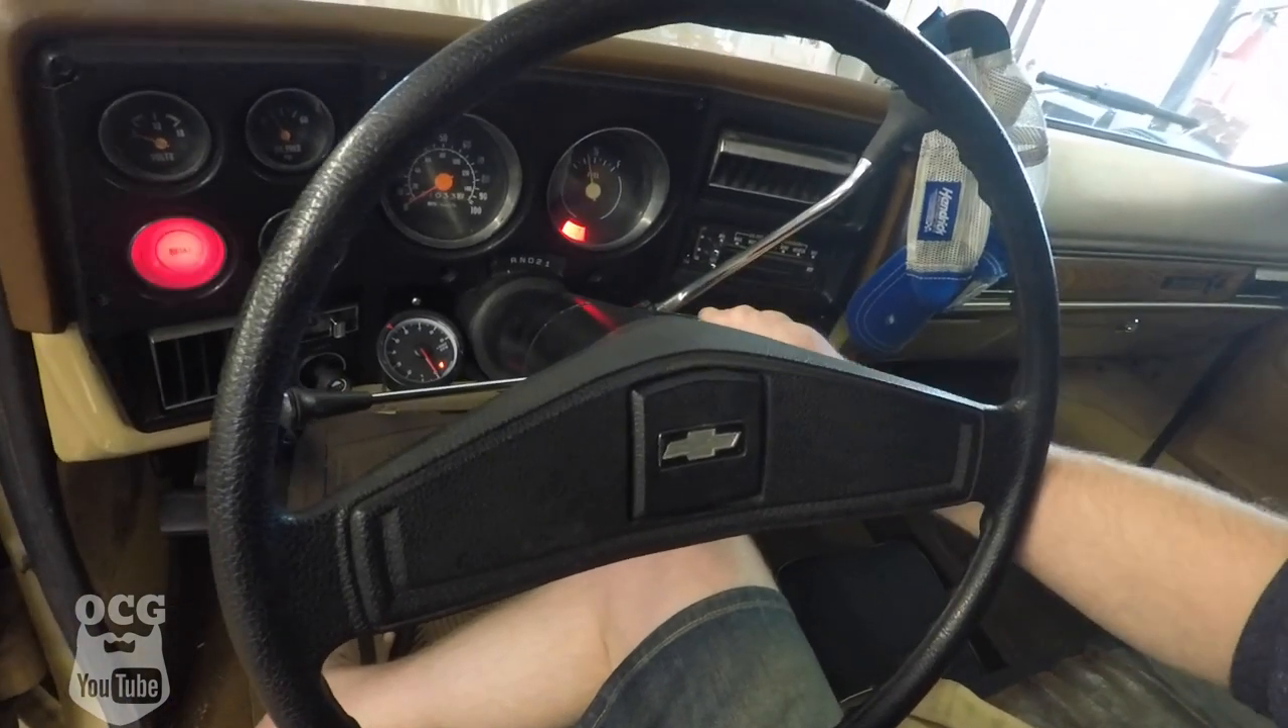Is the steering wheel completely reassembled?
Yes.